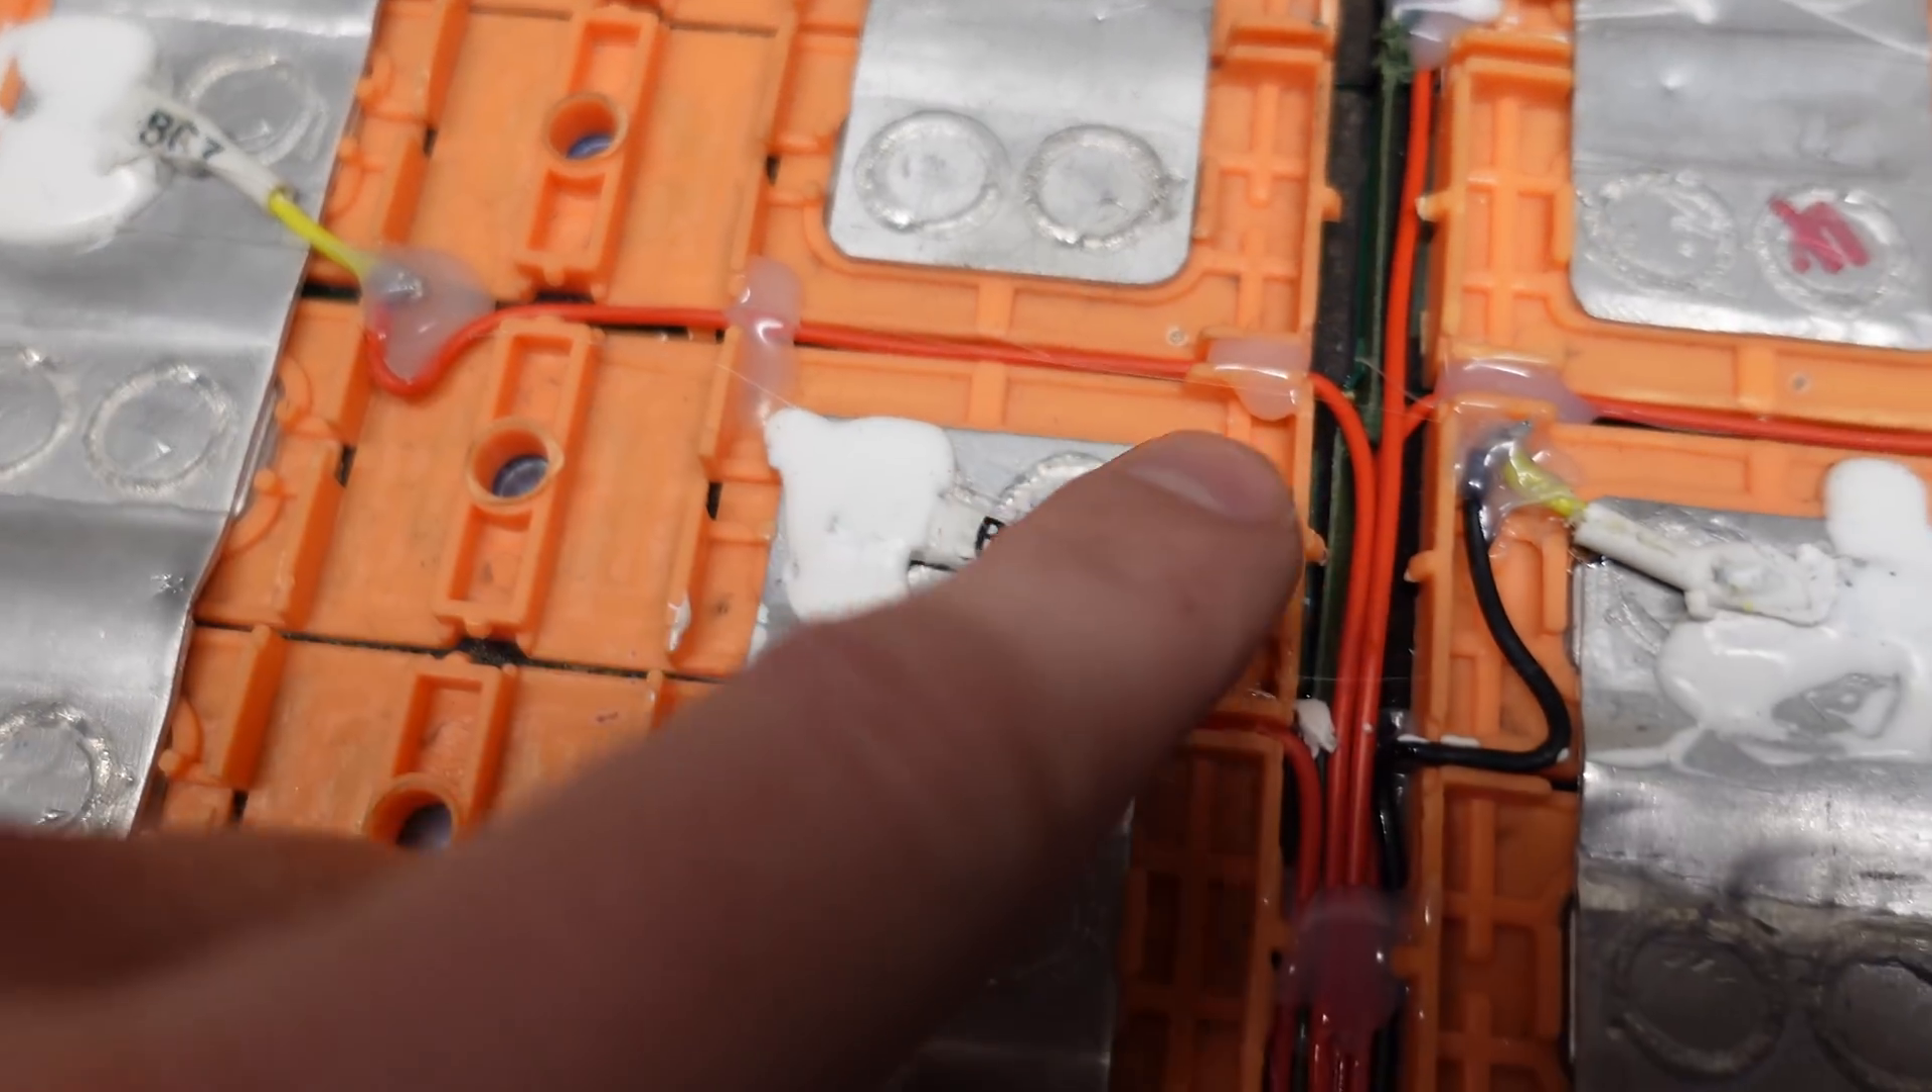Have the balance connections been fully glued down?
Yes.